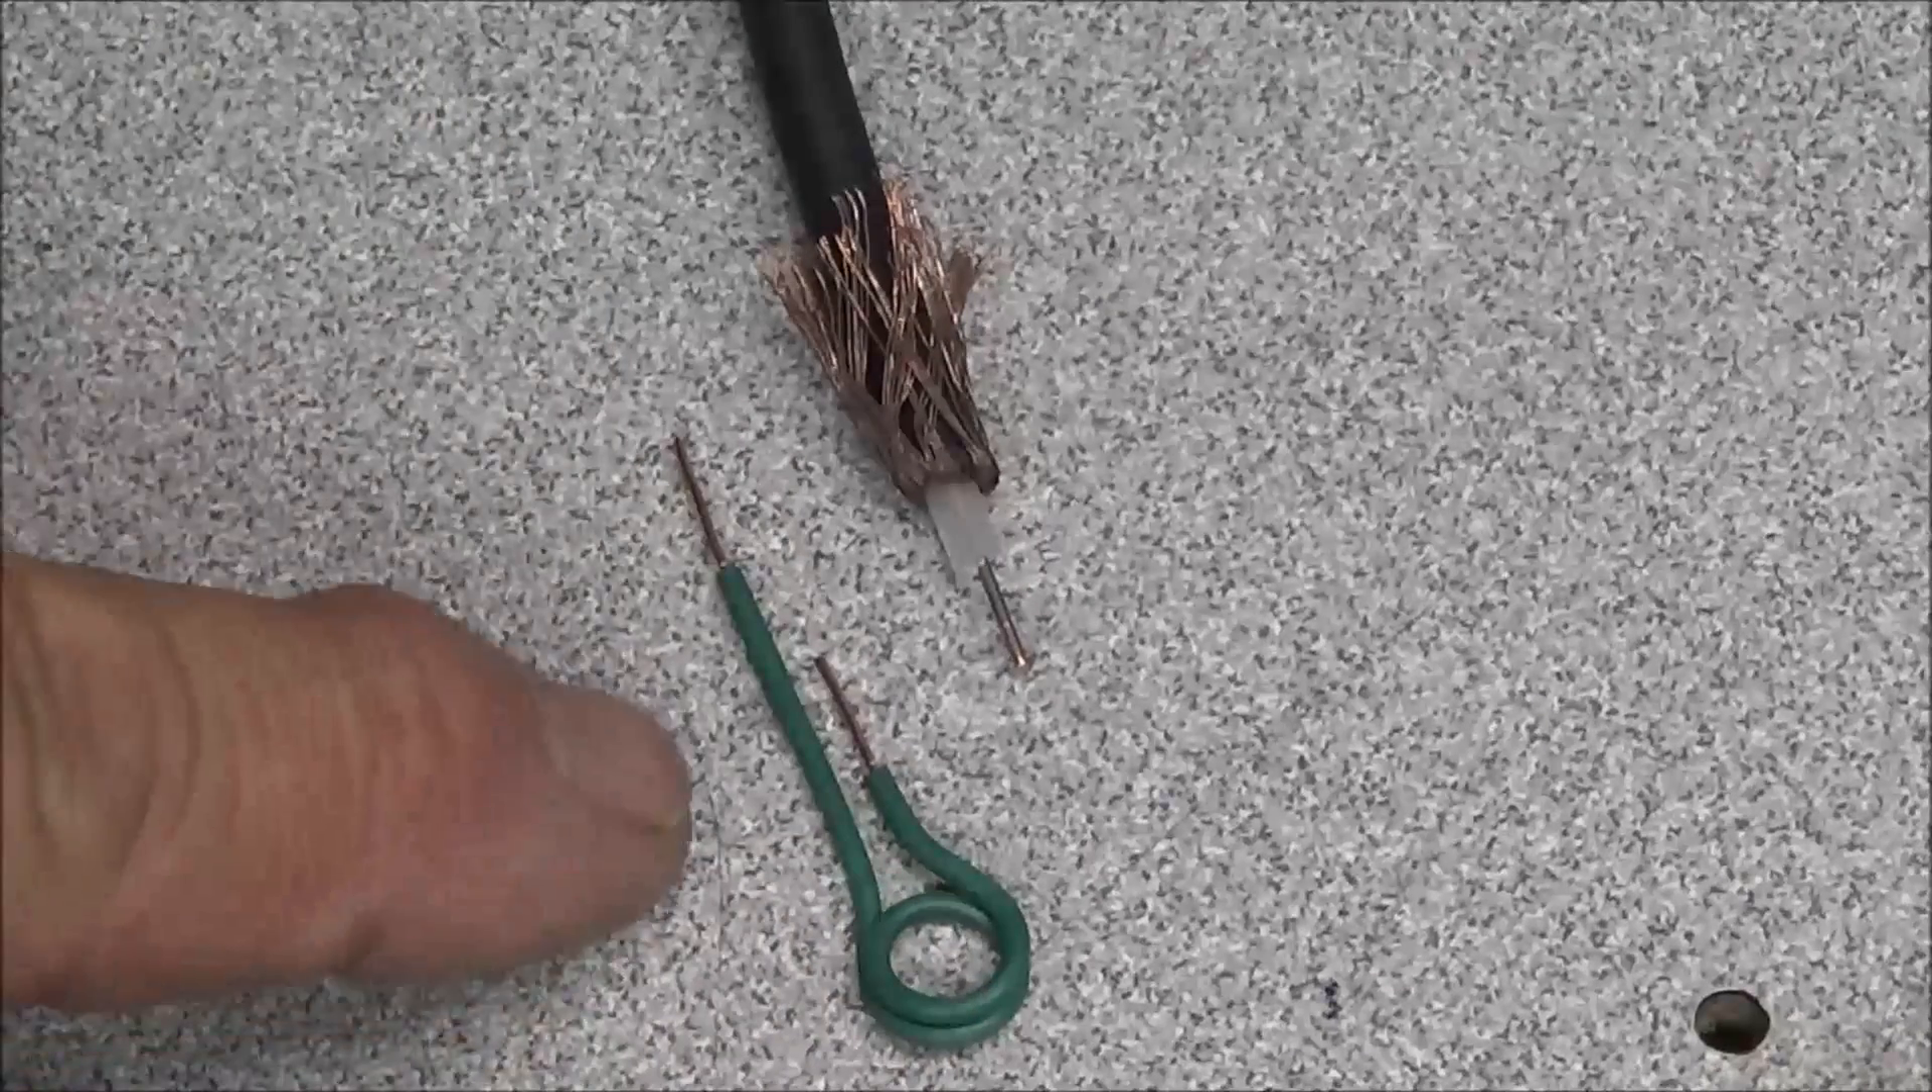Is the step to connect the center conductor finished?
No.